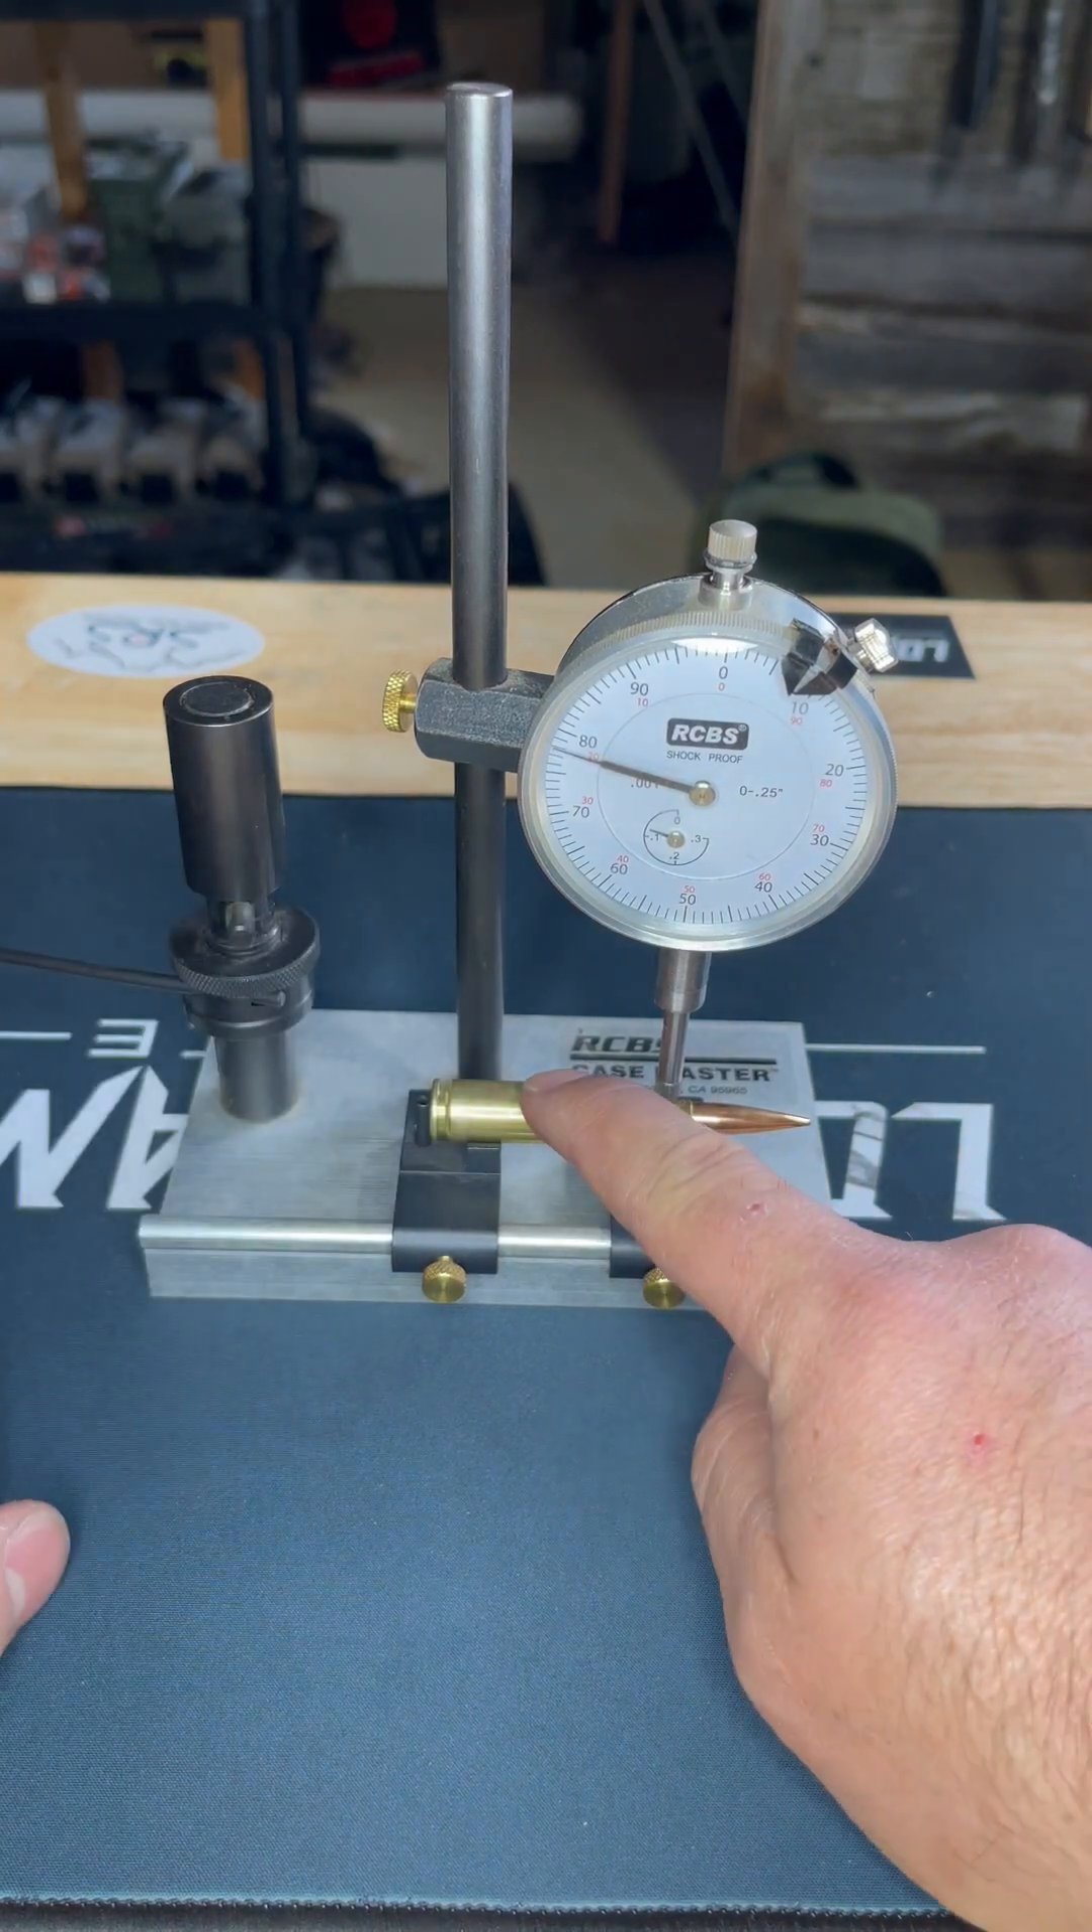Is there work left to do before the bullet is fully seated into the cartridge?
No.